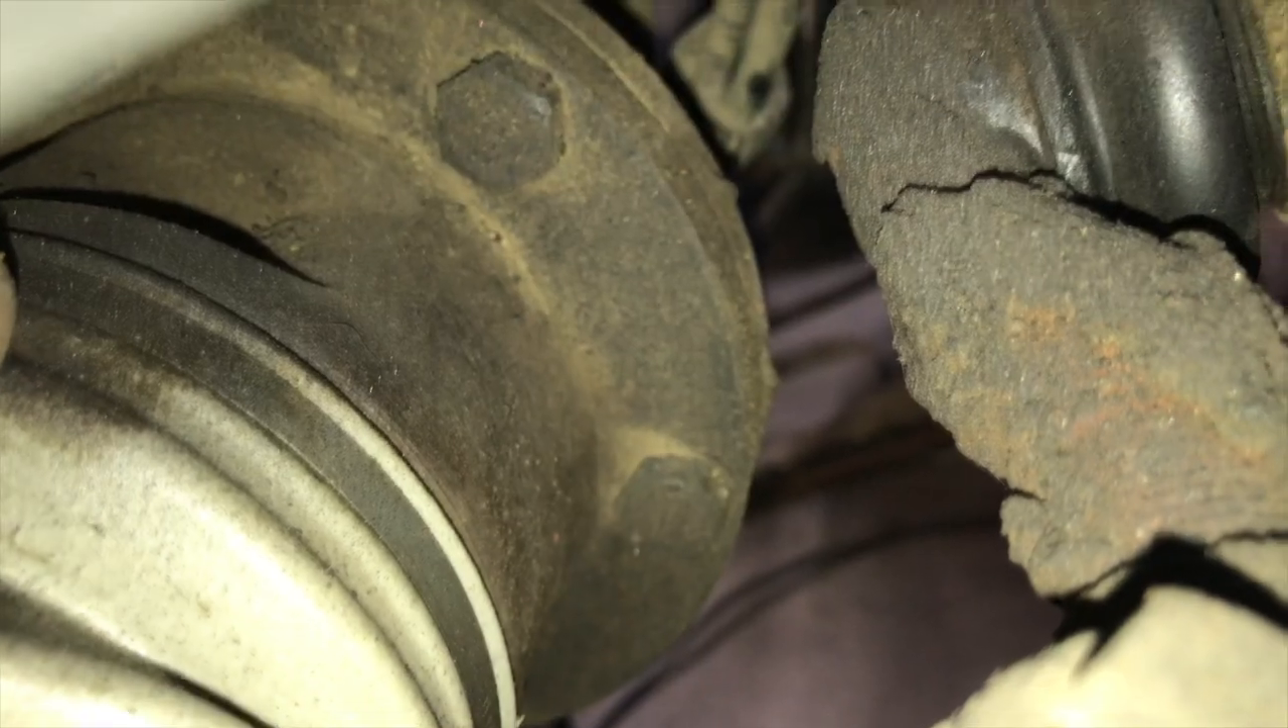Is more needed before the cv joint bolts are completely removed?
Yes.